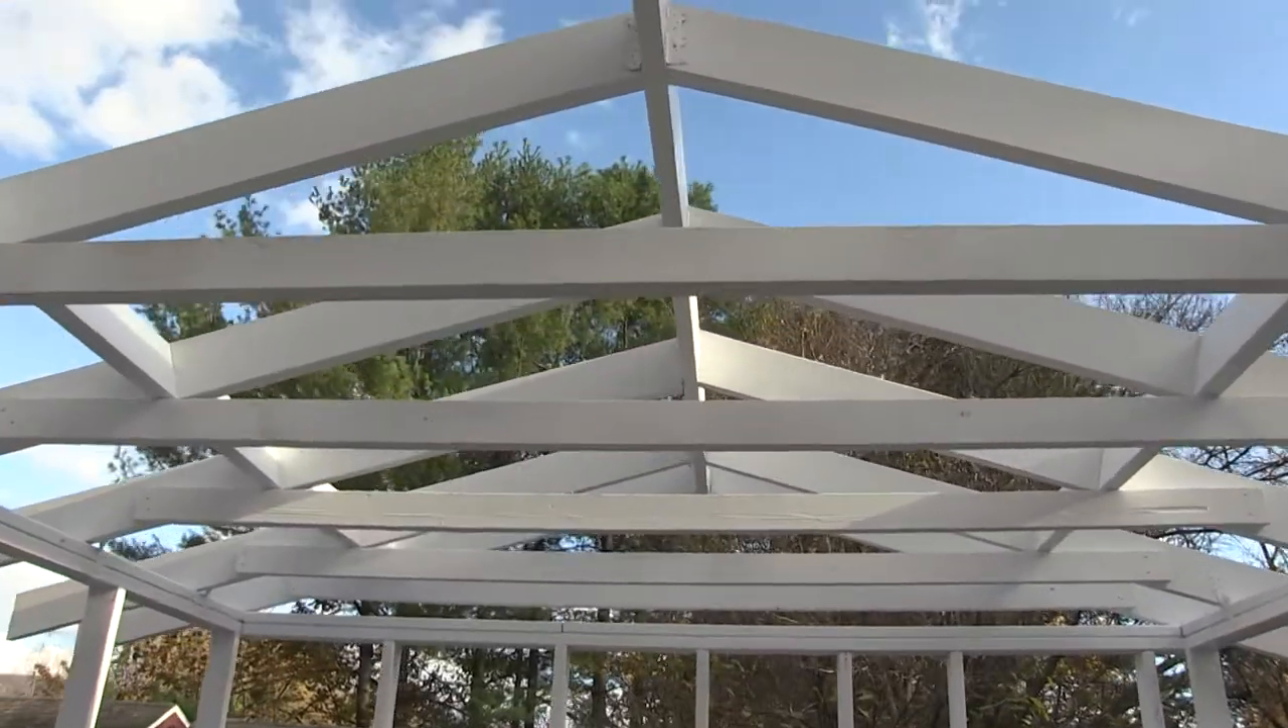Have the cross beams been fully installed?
Yes.